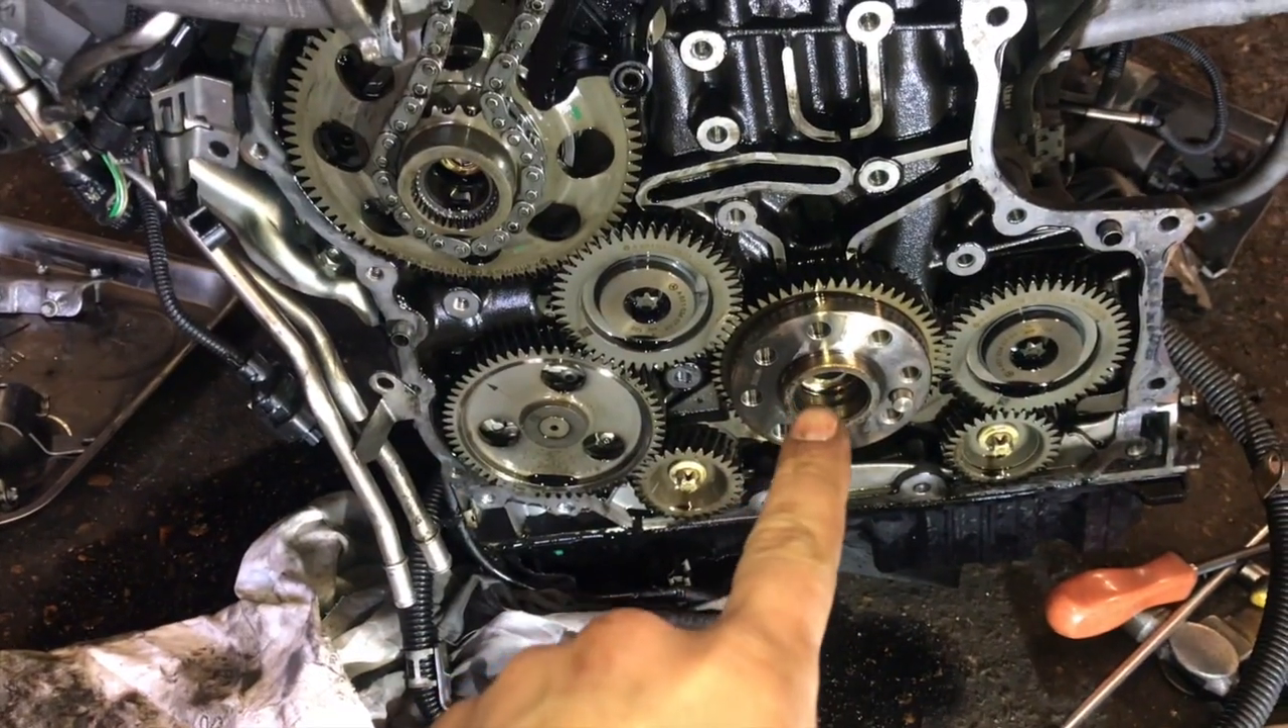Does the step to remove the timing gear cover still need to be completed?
No.